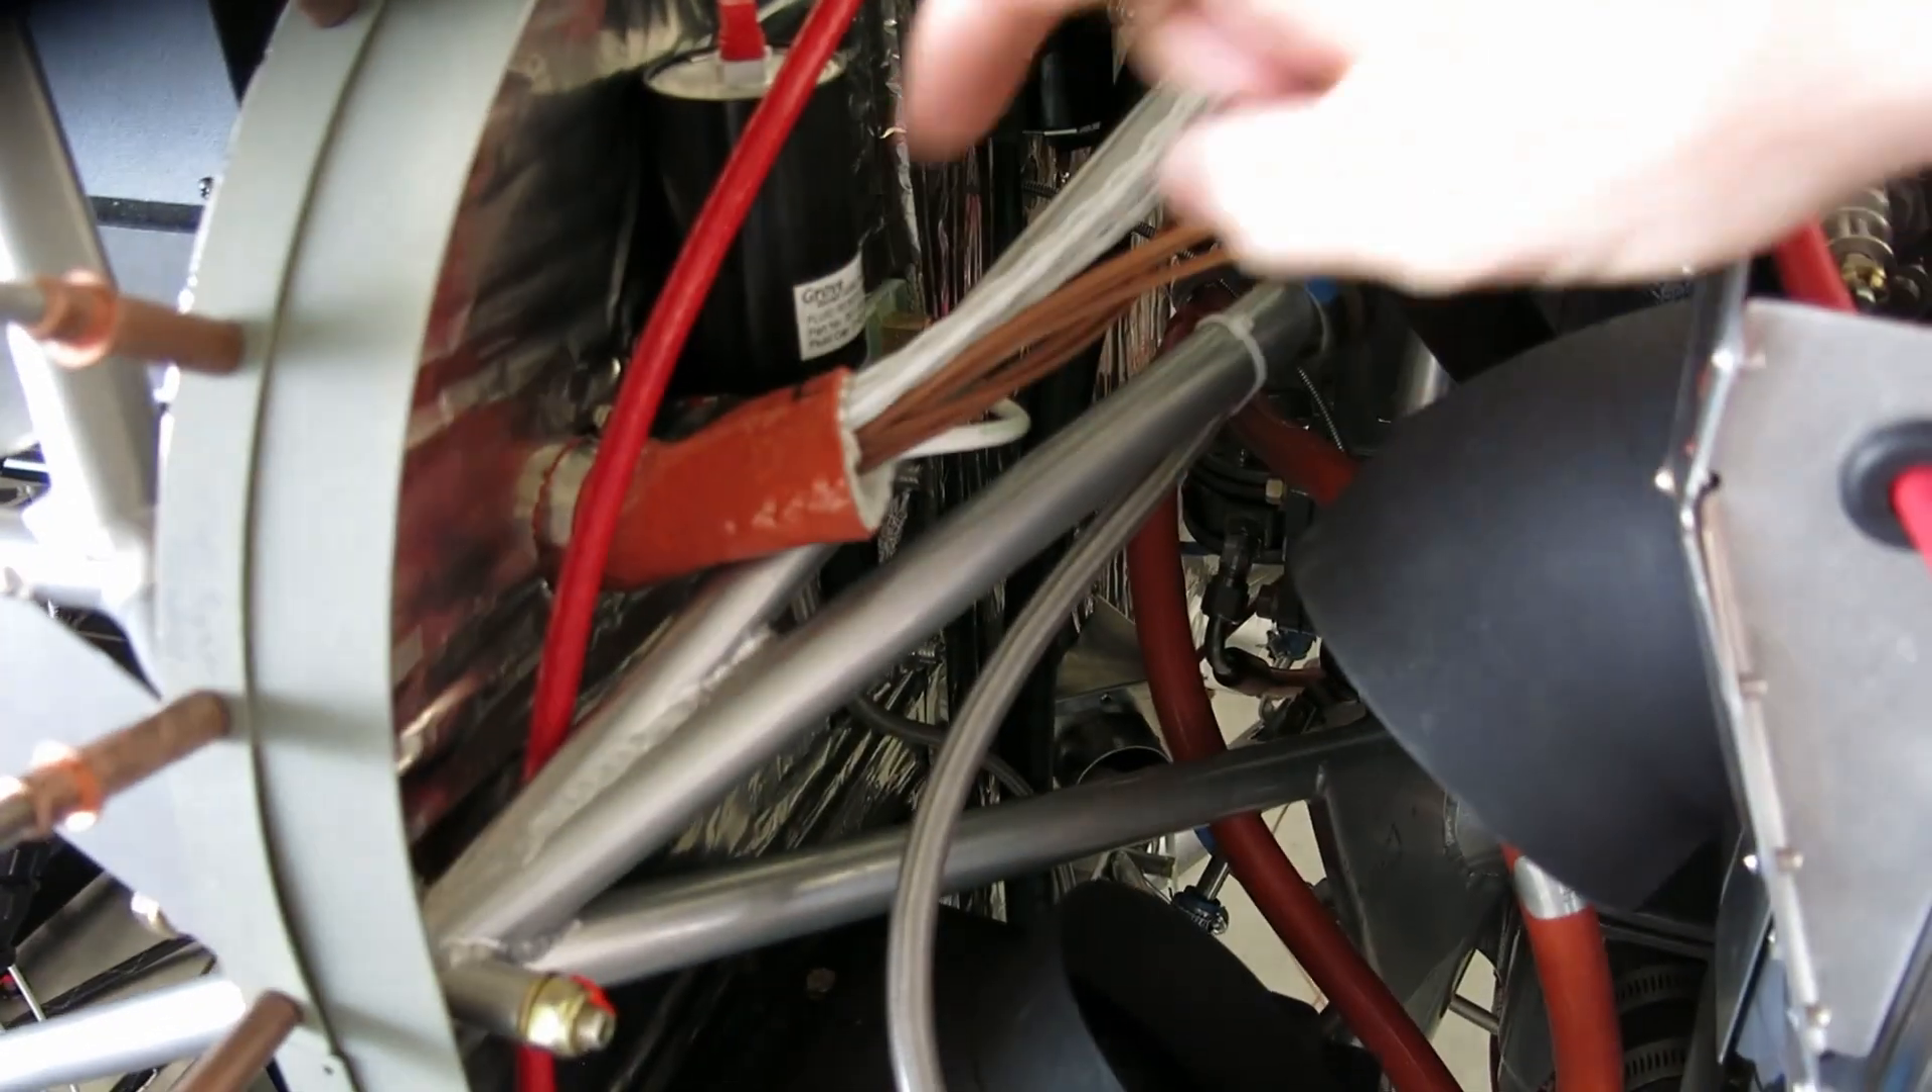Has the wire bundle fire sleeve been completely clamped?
No.